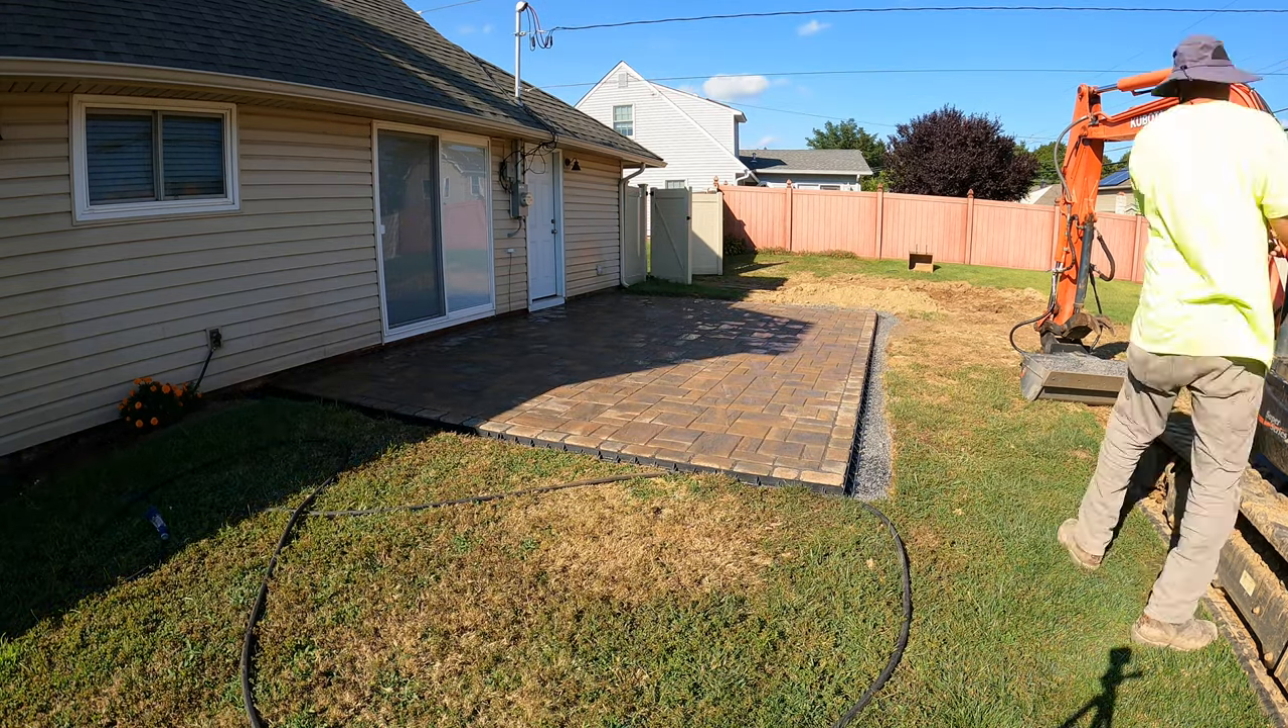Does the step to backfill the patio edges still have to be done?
Yes.